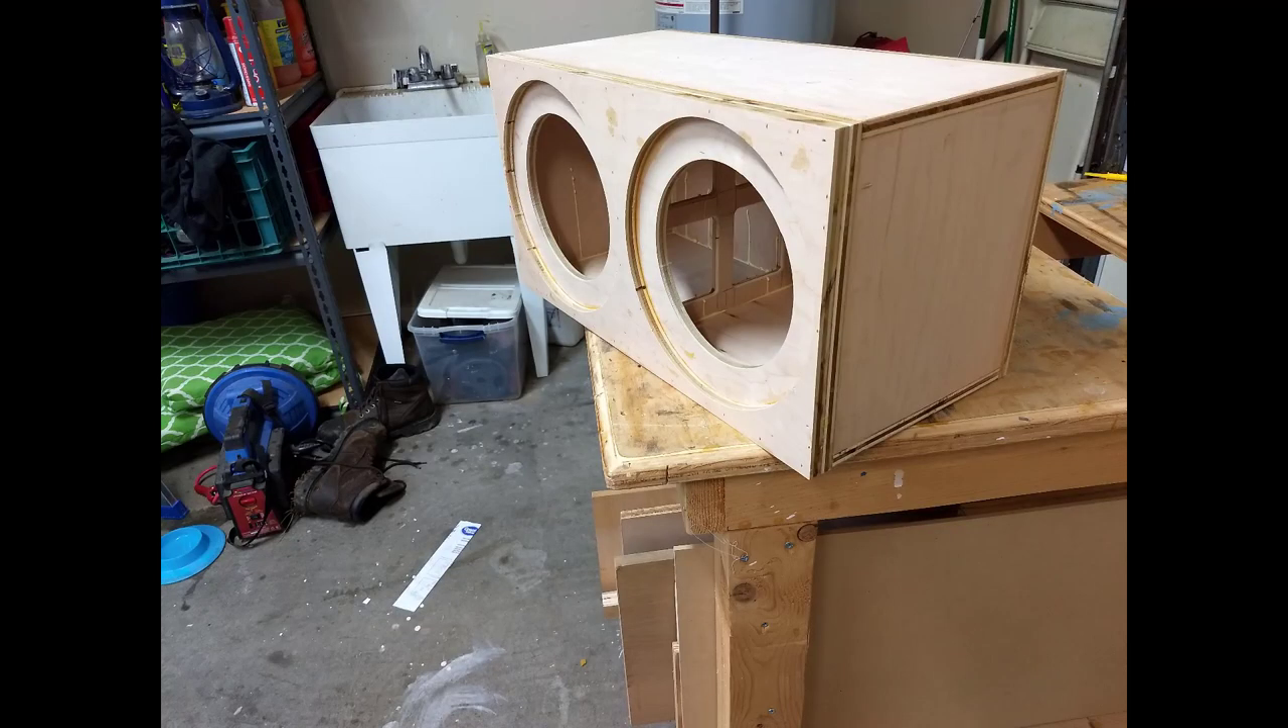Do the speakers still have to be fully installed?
Yes.